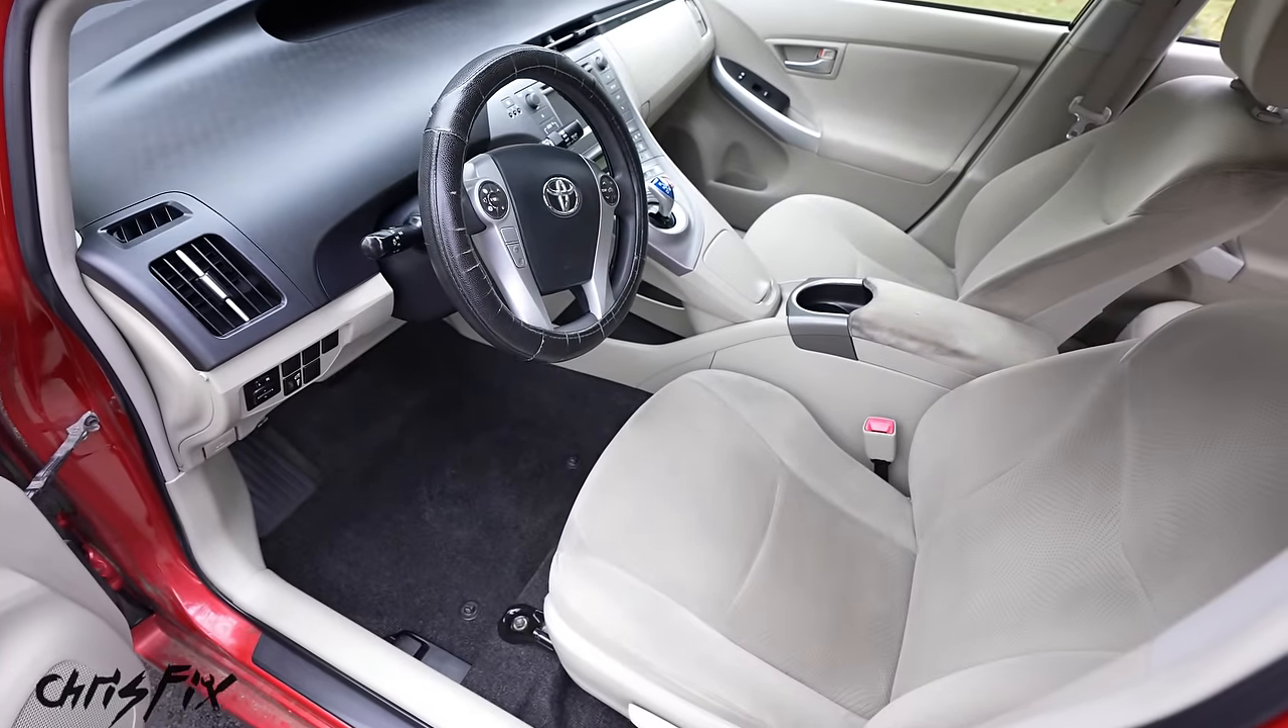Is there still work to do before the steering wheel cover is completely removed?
Yes.